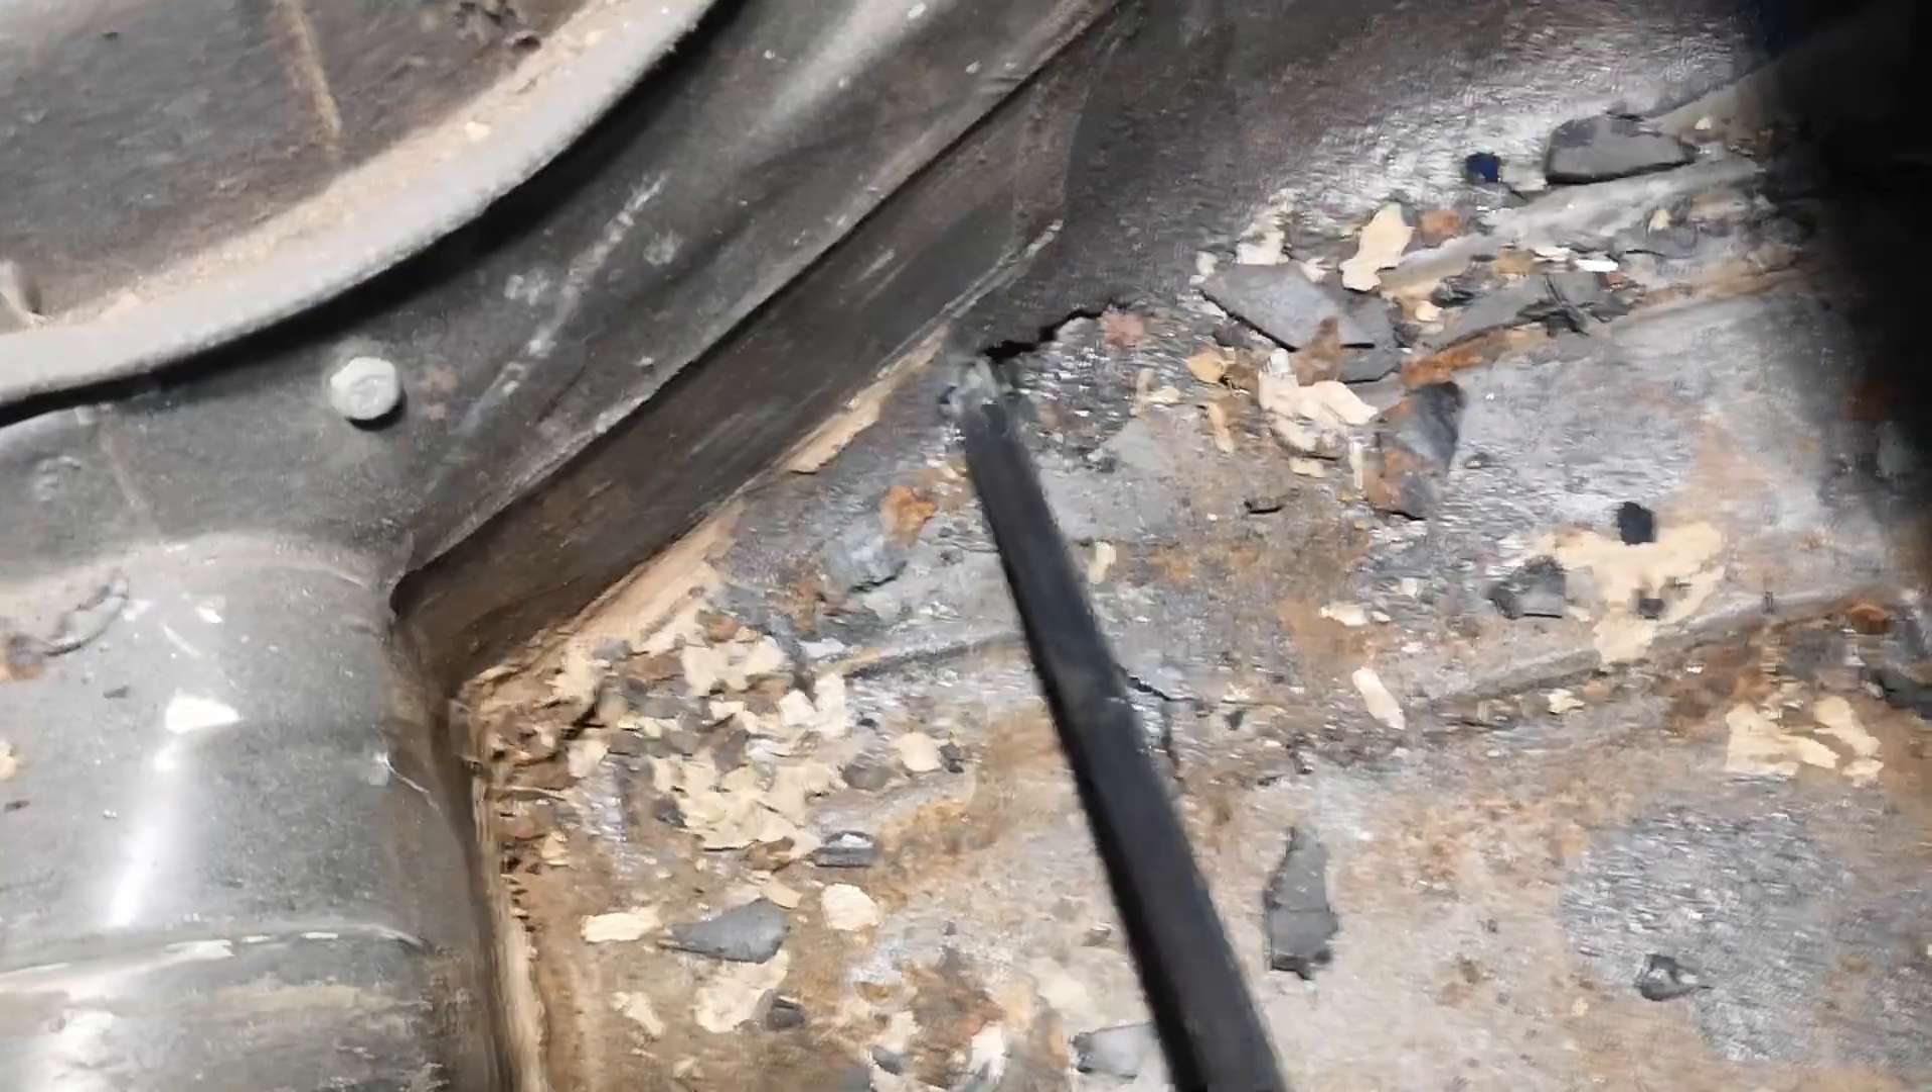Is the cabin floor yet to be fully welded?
Yes.